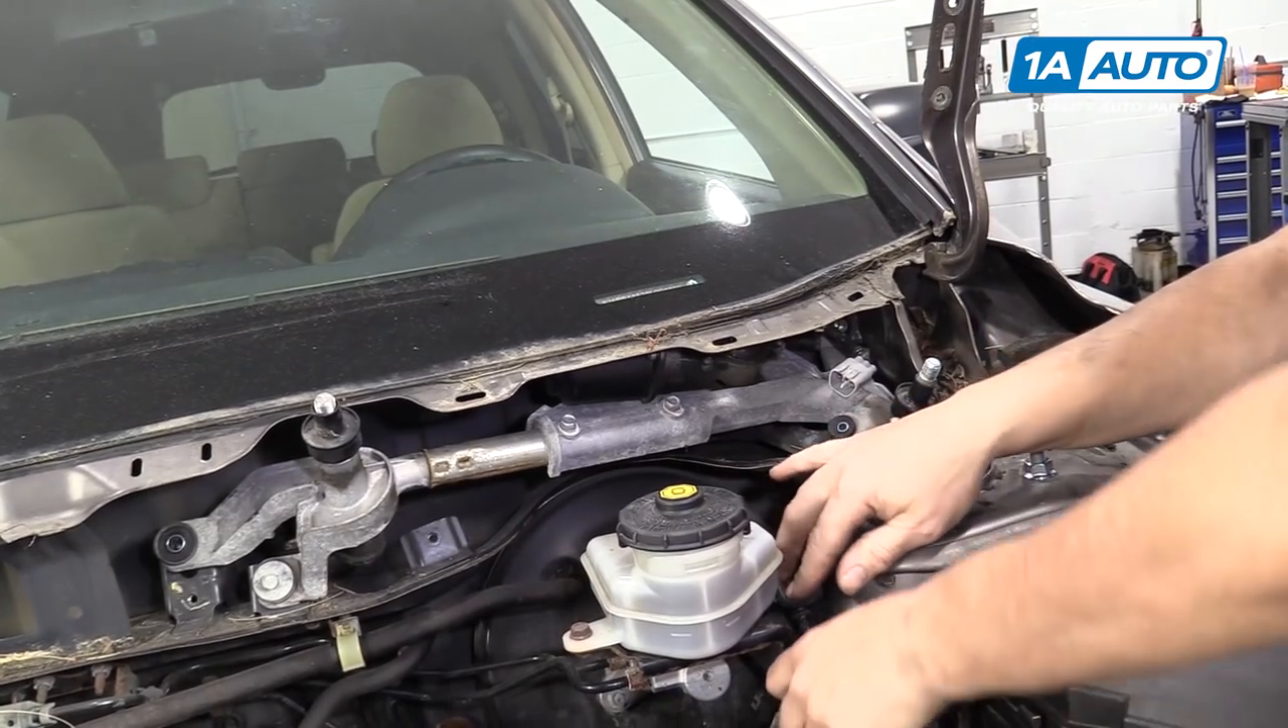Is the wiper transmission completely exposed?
Yes.